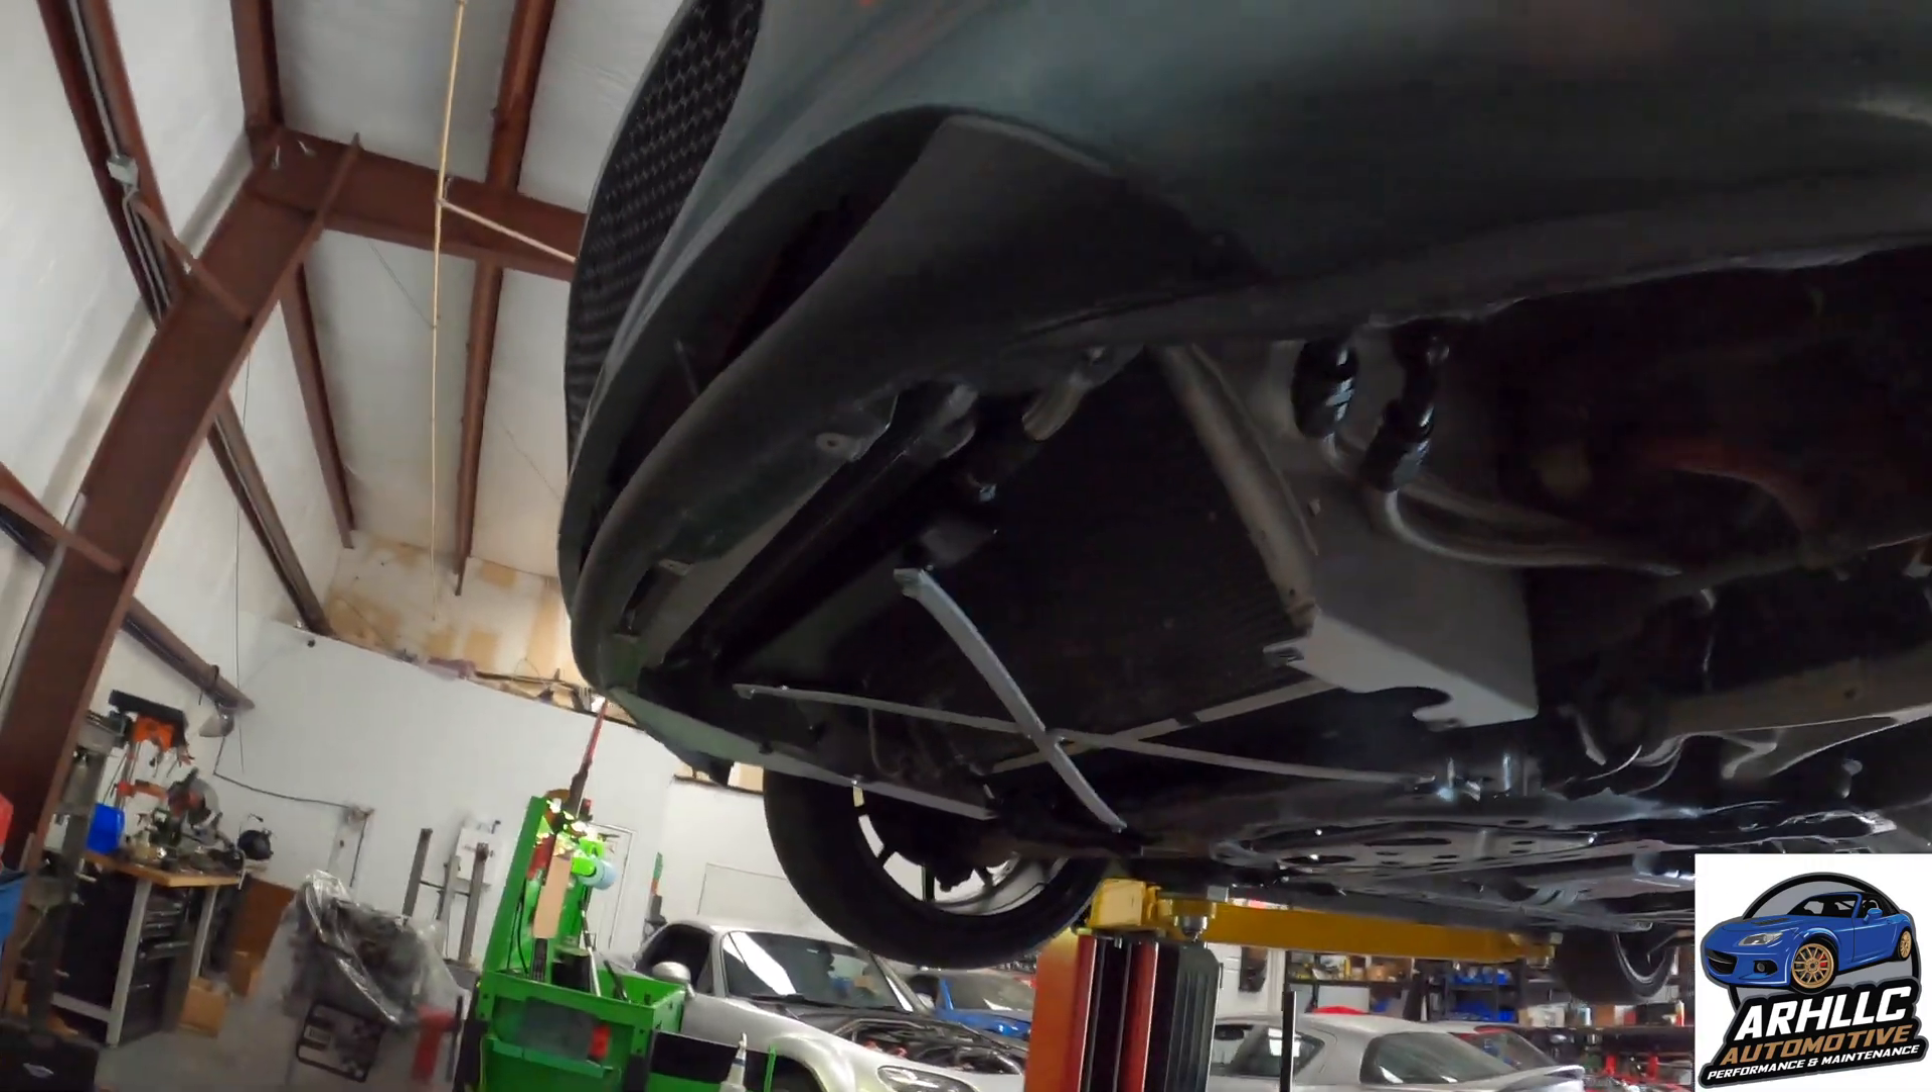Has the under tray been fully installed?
No.